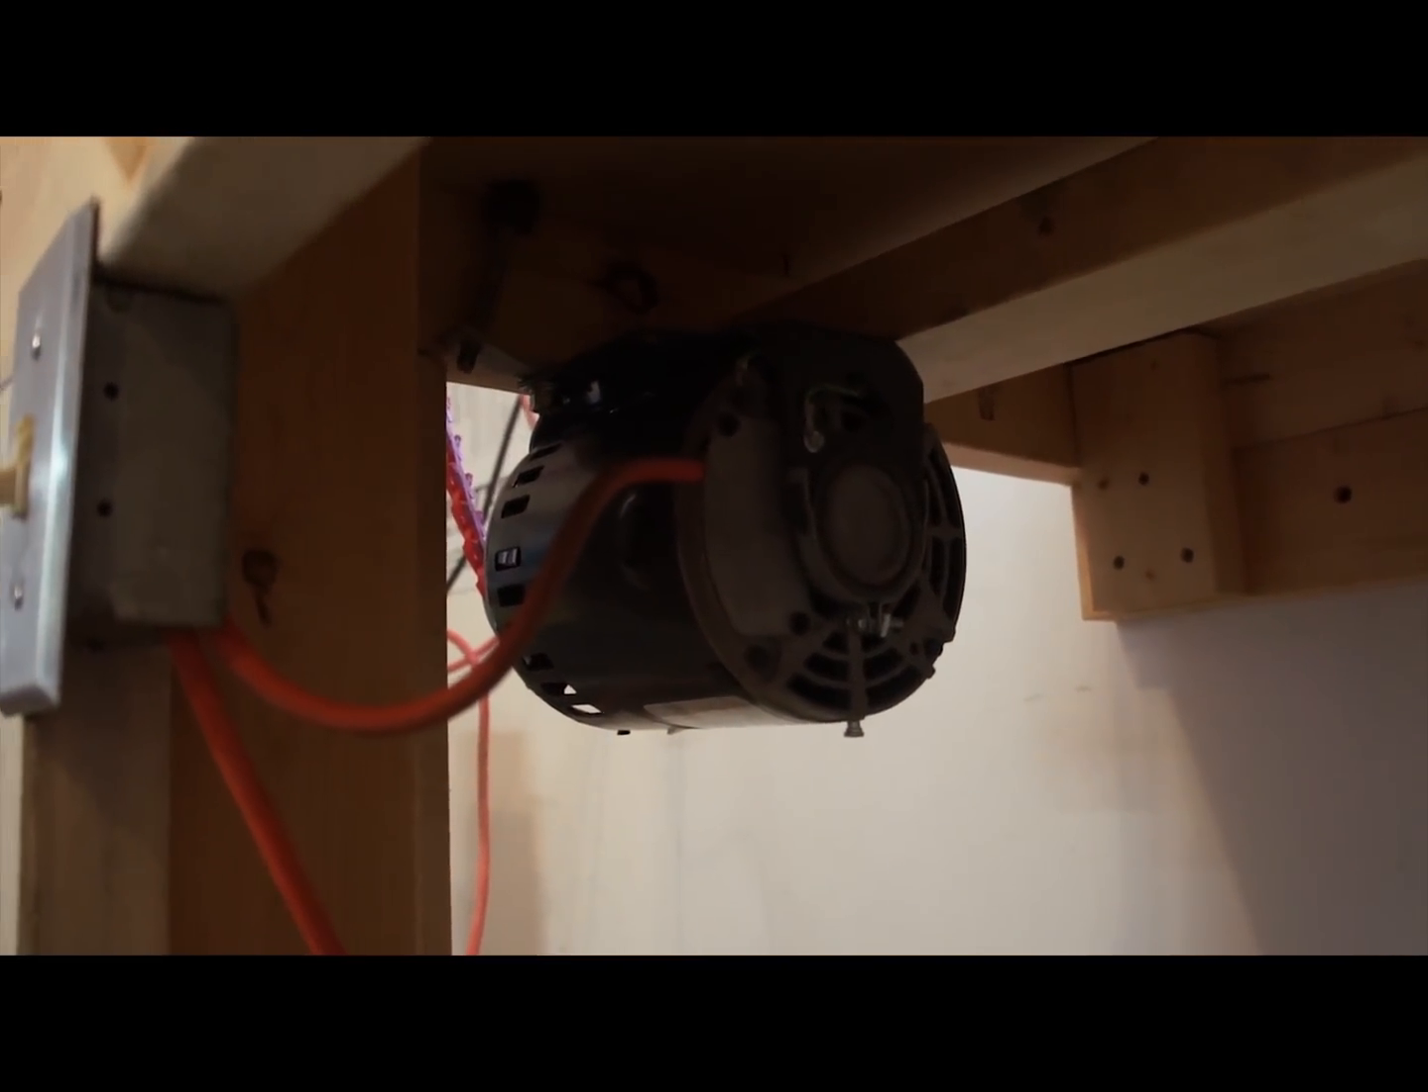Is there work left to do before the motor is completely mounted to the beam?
No.